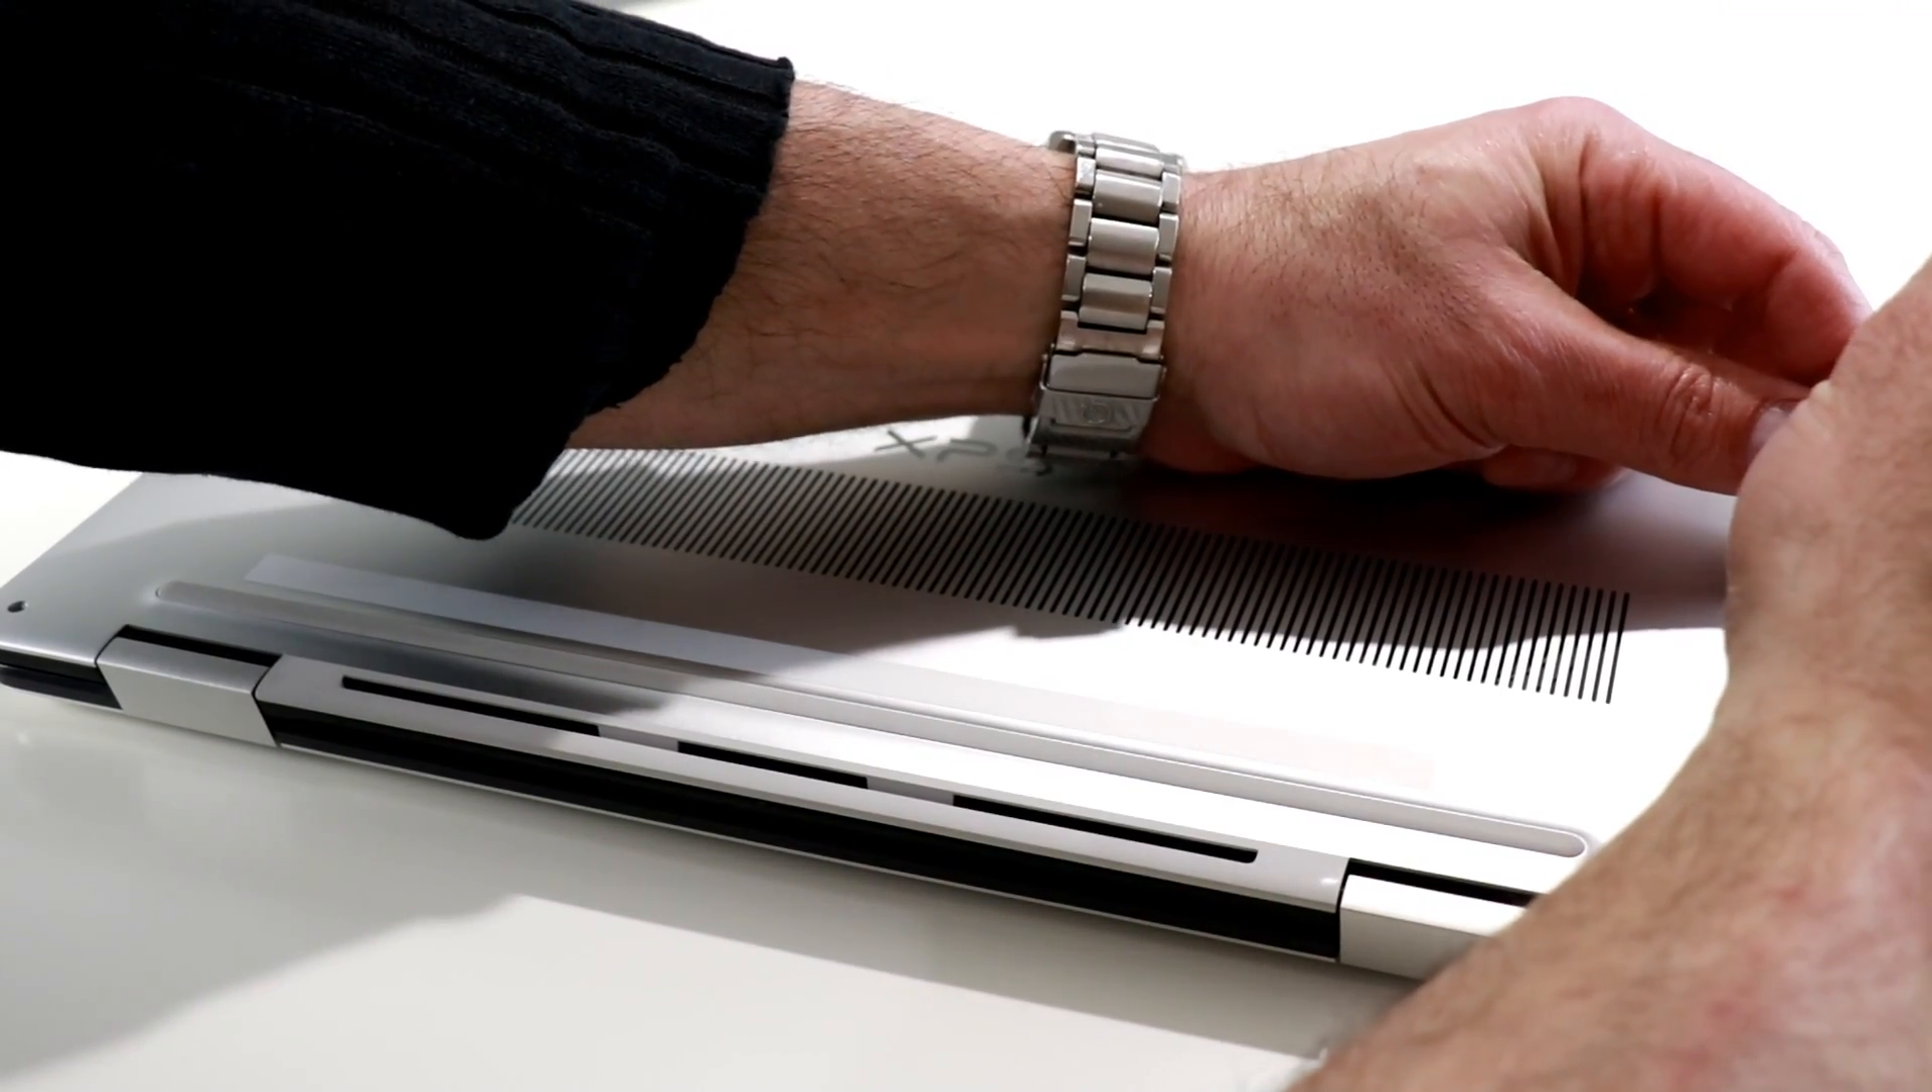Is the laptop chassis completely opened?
No.